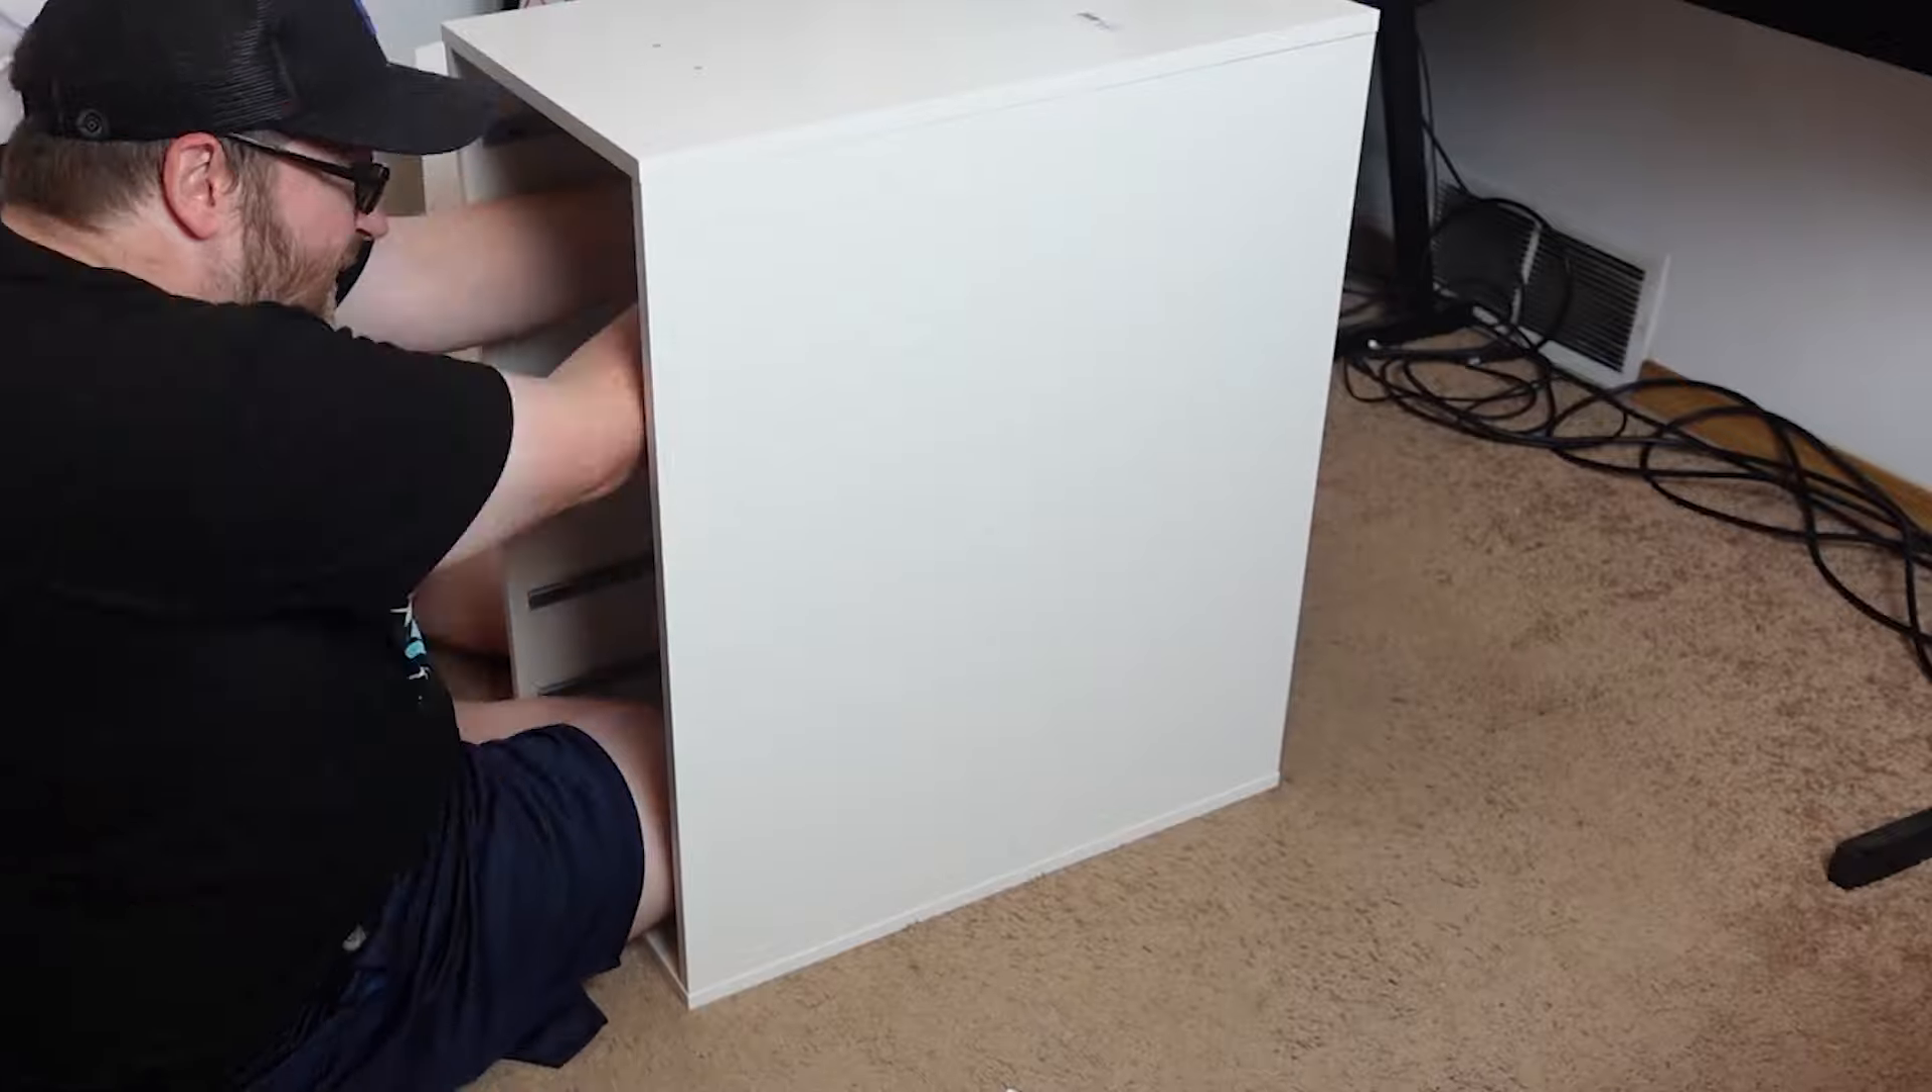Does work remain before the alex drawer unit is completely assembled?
Yes.